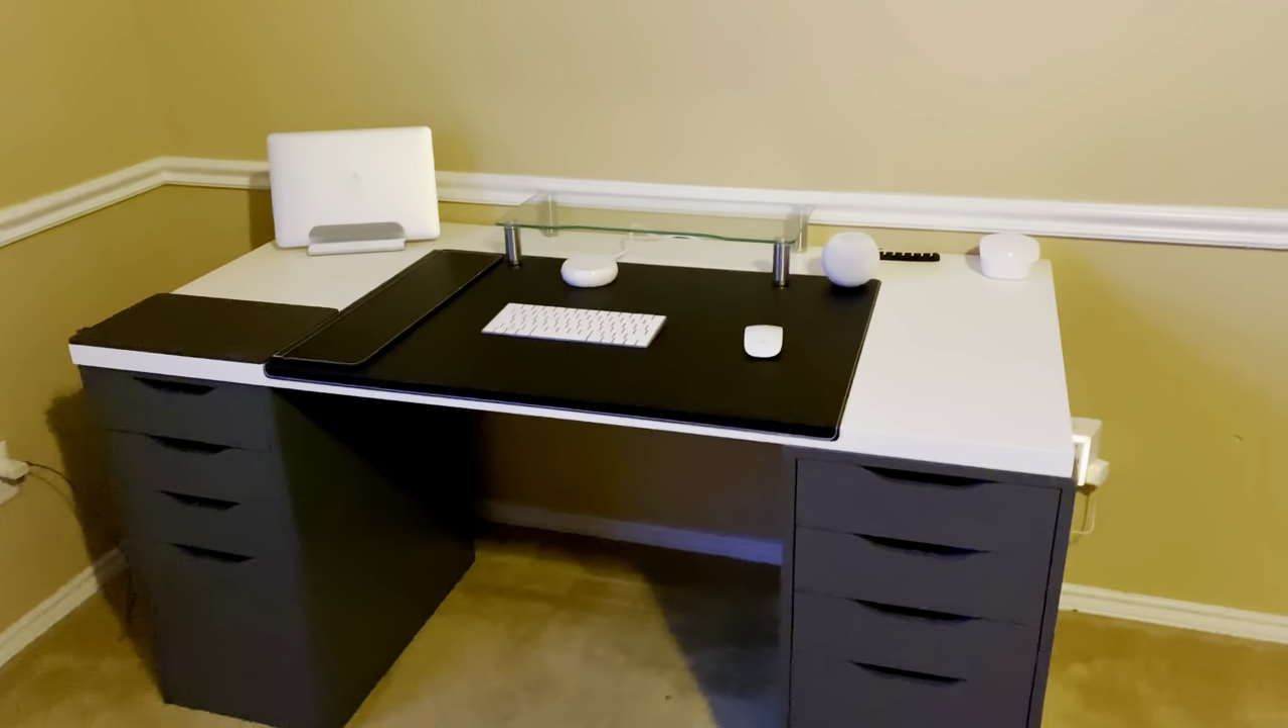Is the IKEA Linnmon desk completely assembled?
Yes.